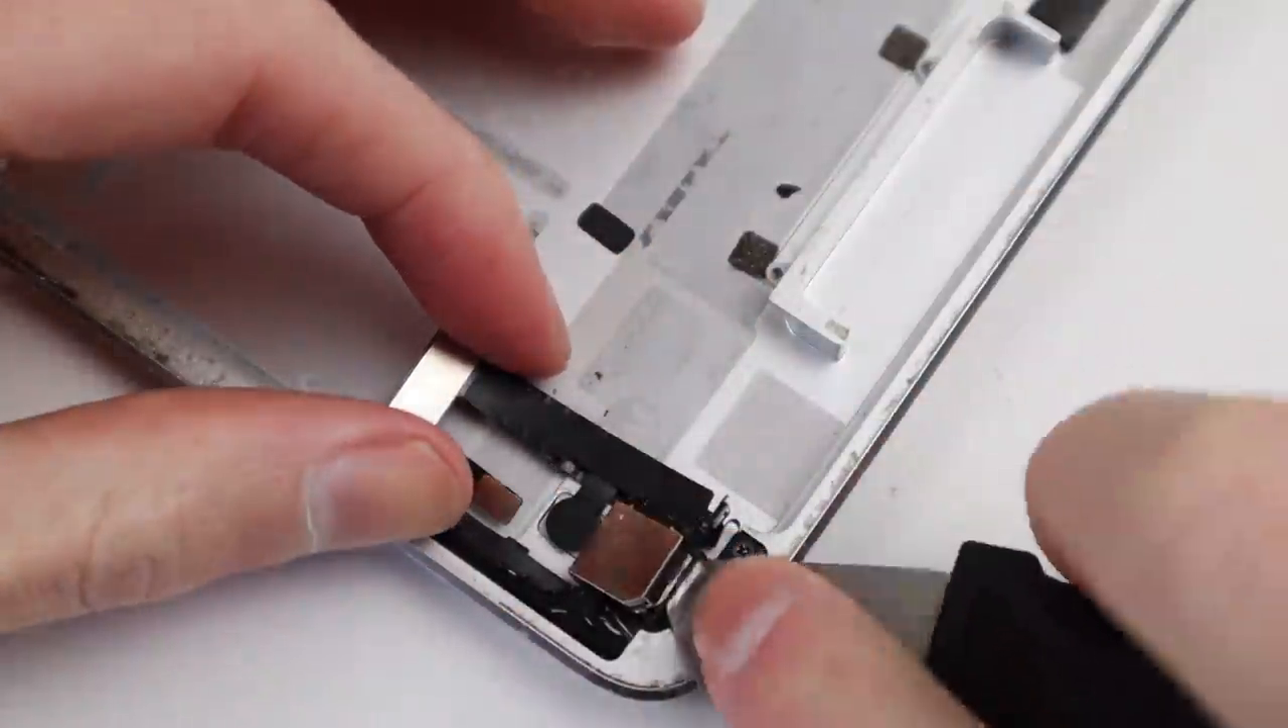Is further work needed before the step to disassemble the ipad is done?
Yes.